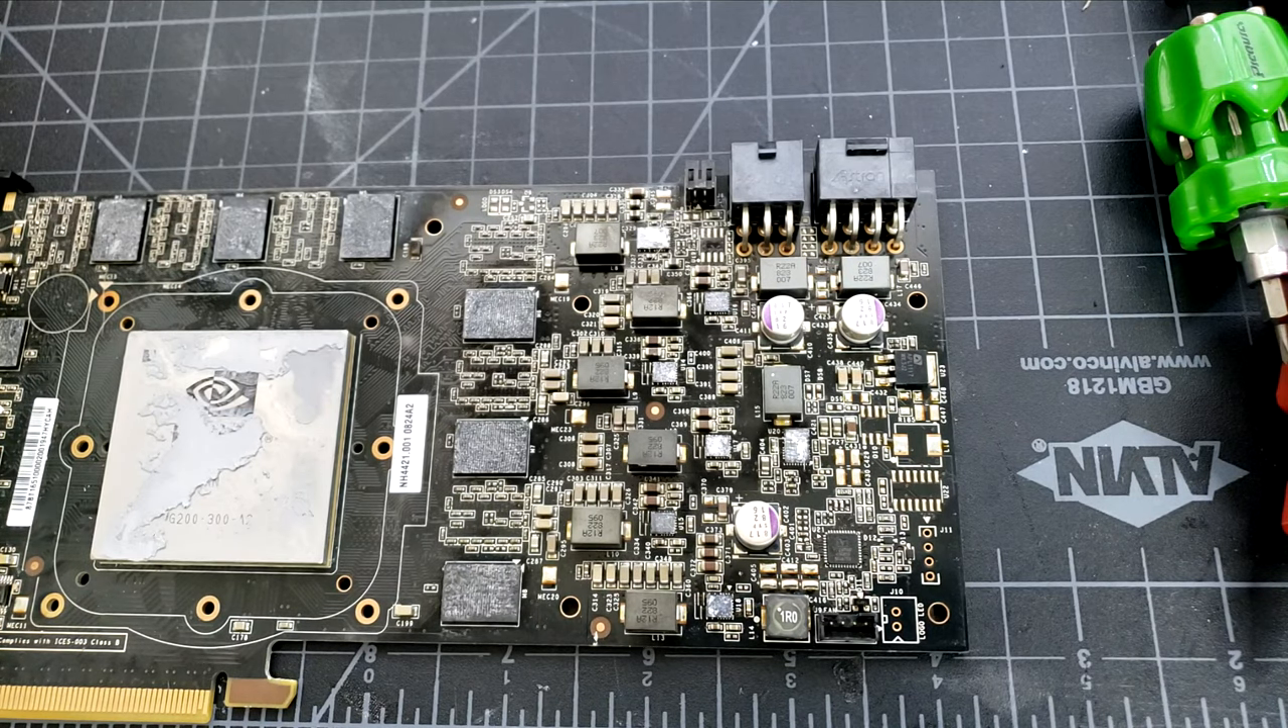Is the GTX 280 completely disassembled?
Yes.